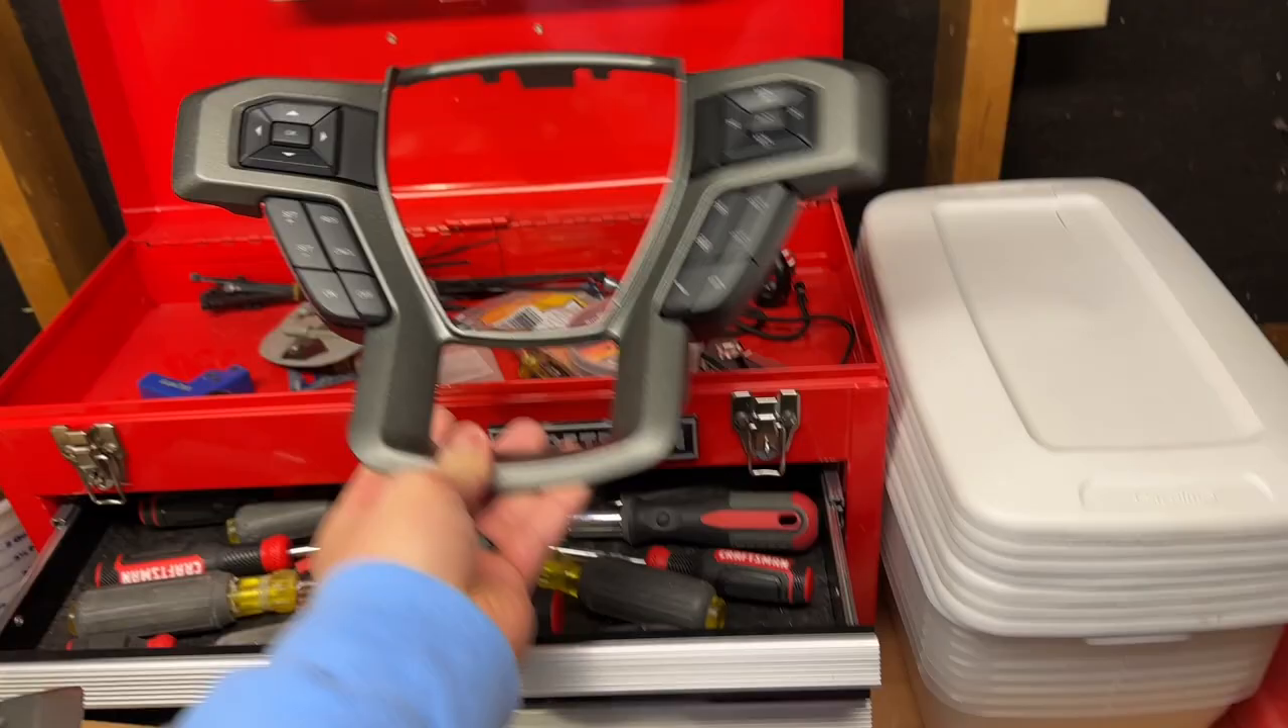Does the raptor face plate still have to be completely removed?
No.